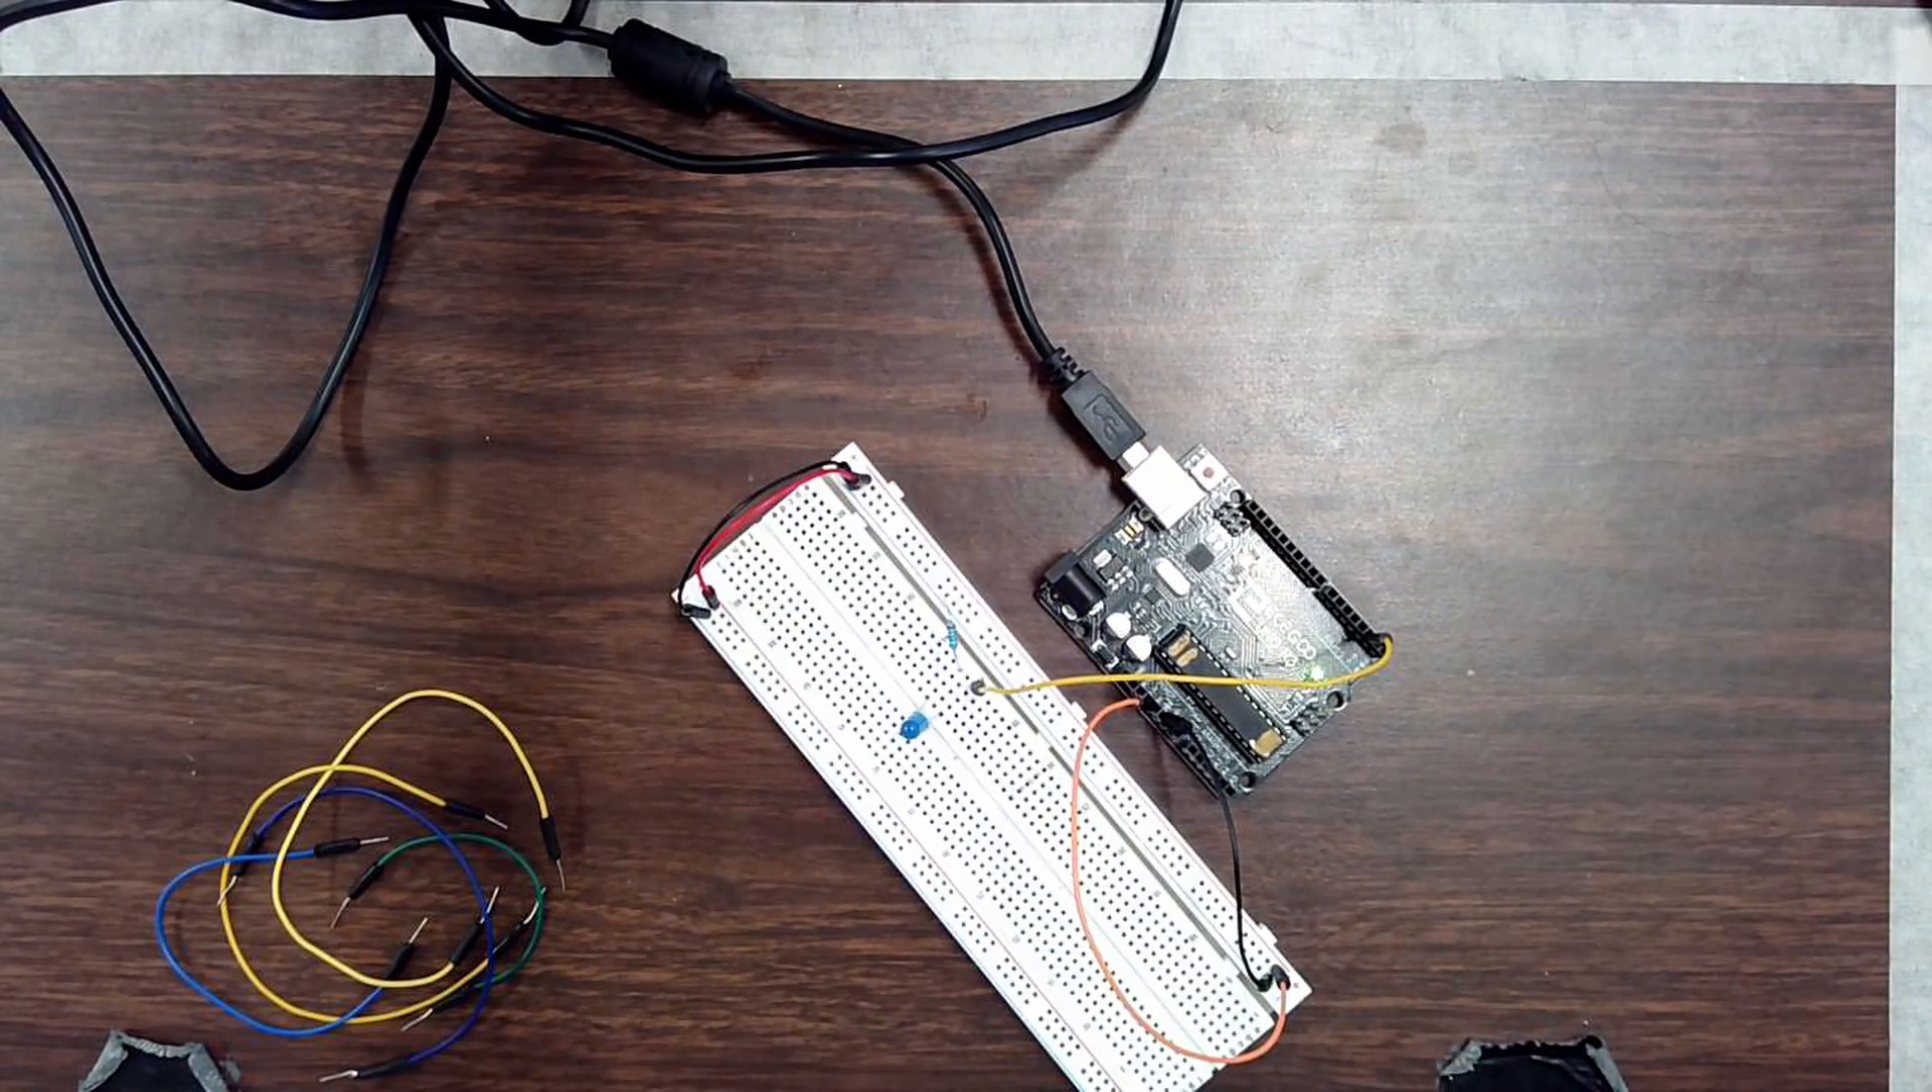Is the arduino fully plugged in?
Yes.